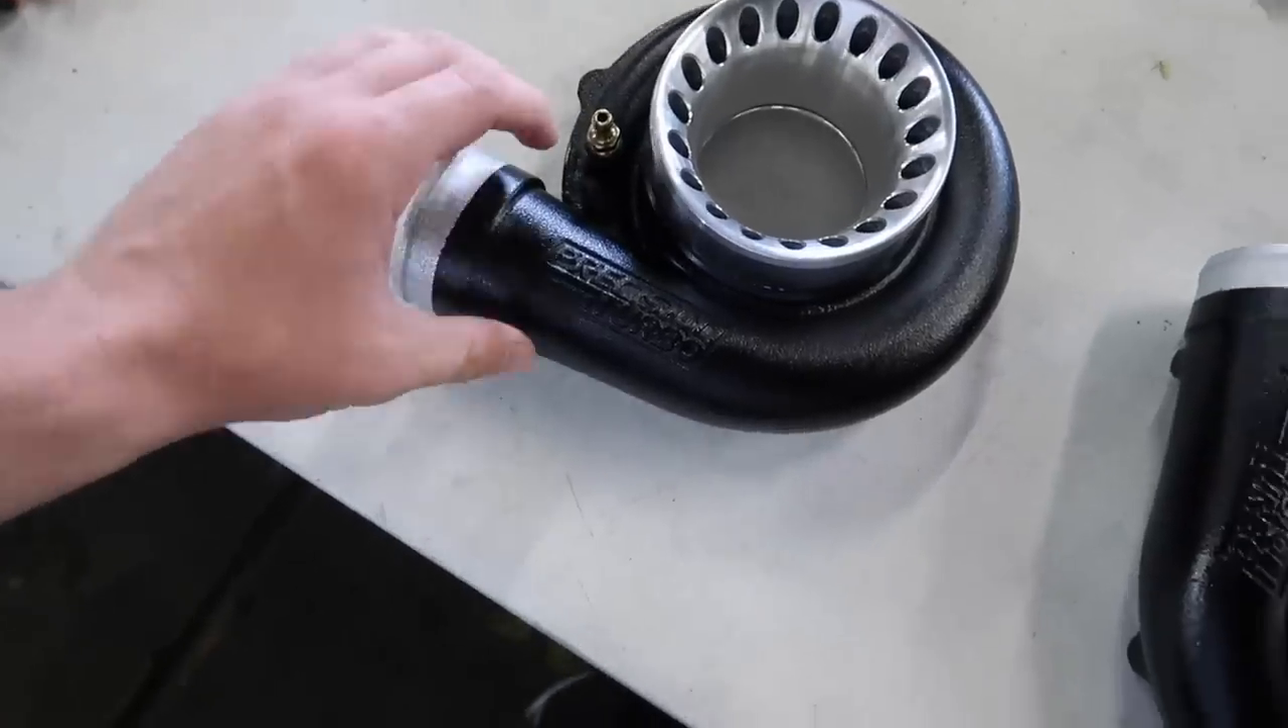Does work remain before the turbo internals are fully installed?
Yes.